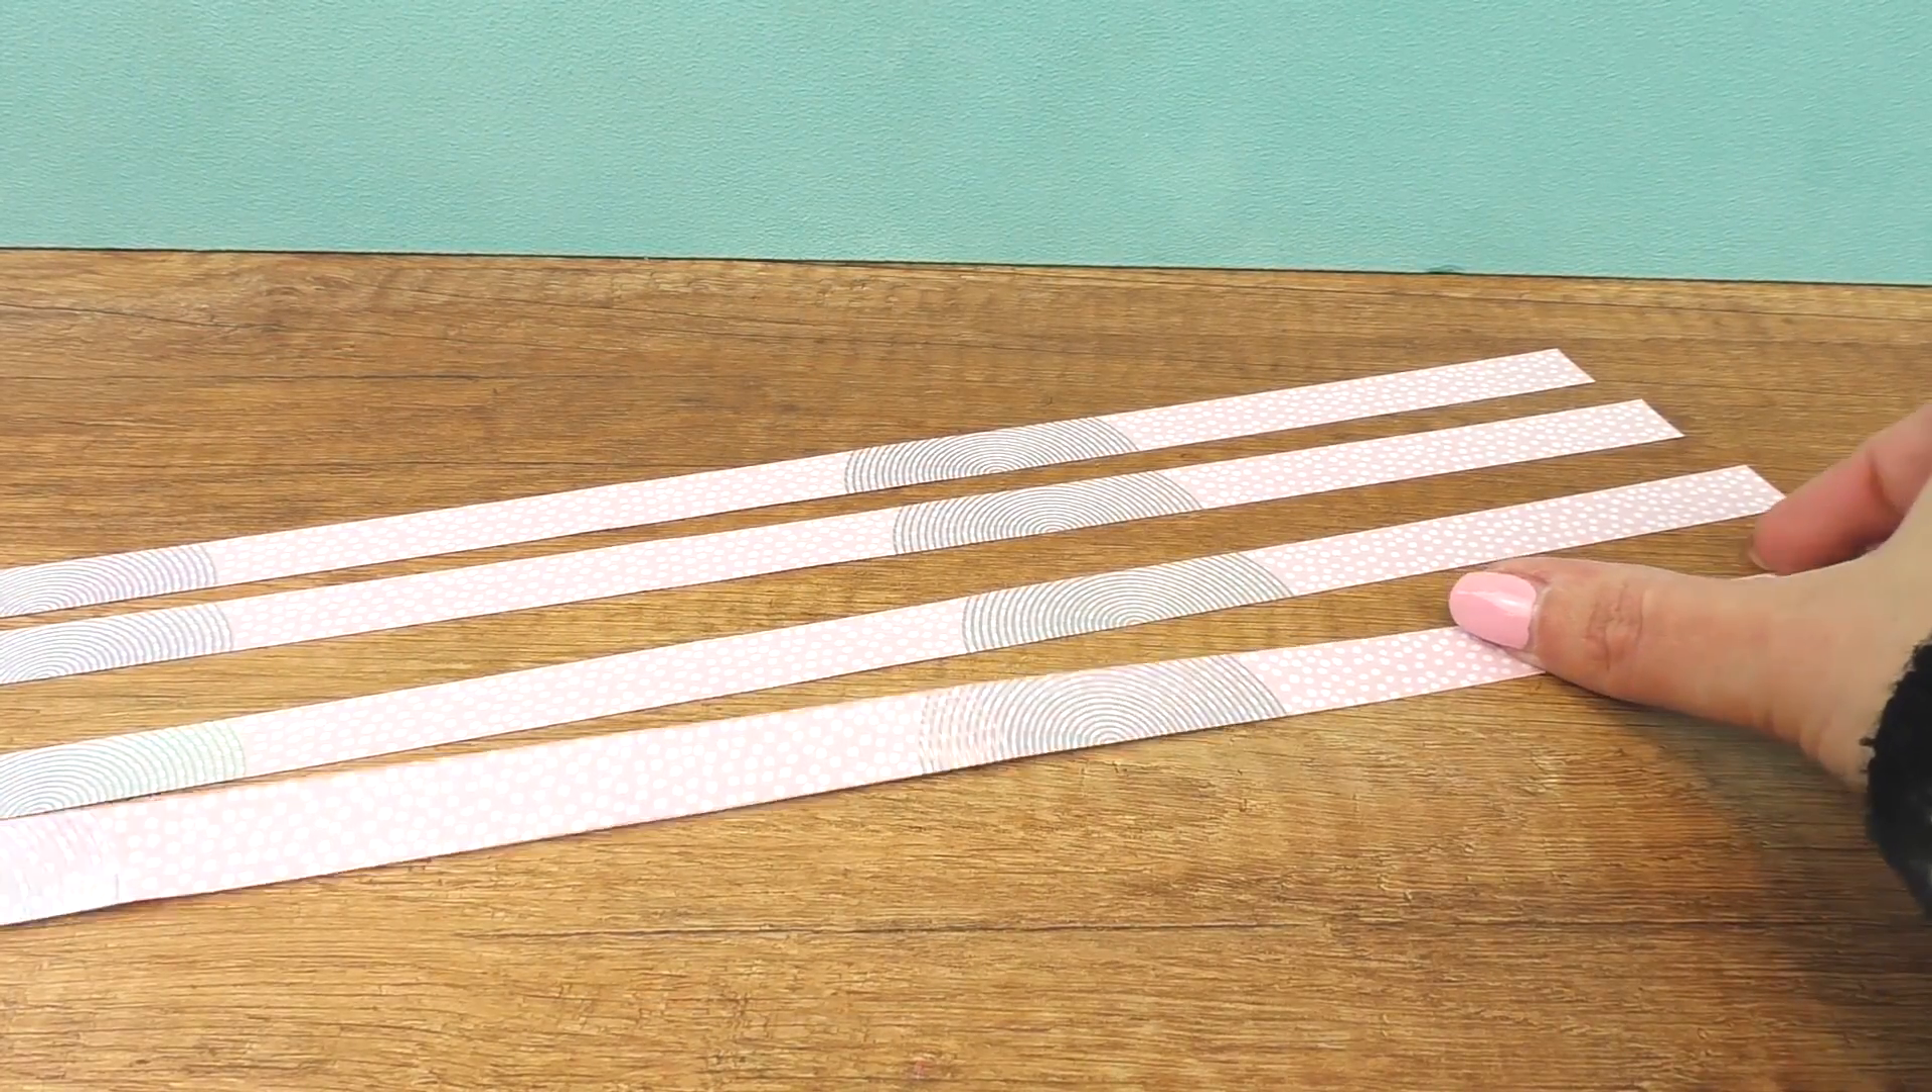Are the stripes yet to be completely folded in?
Yes.